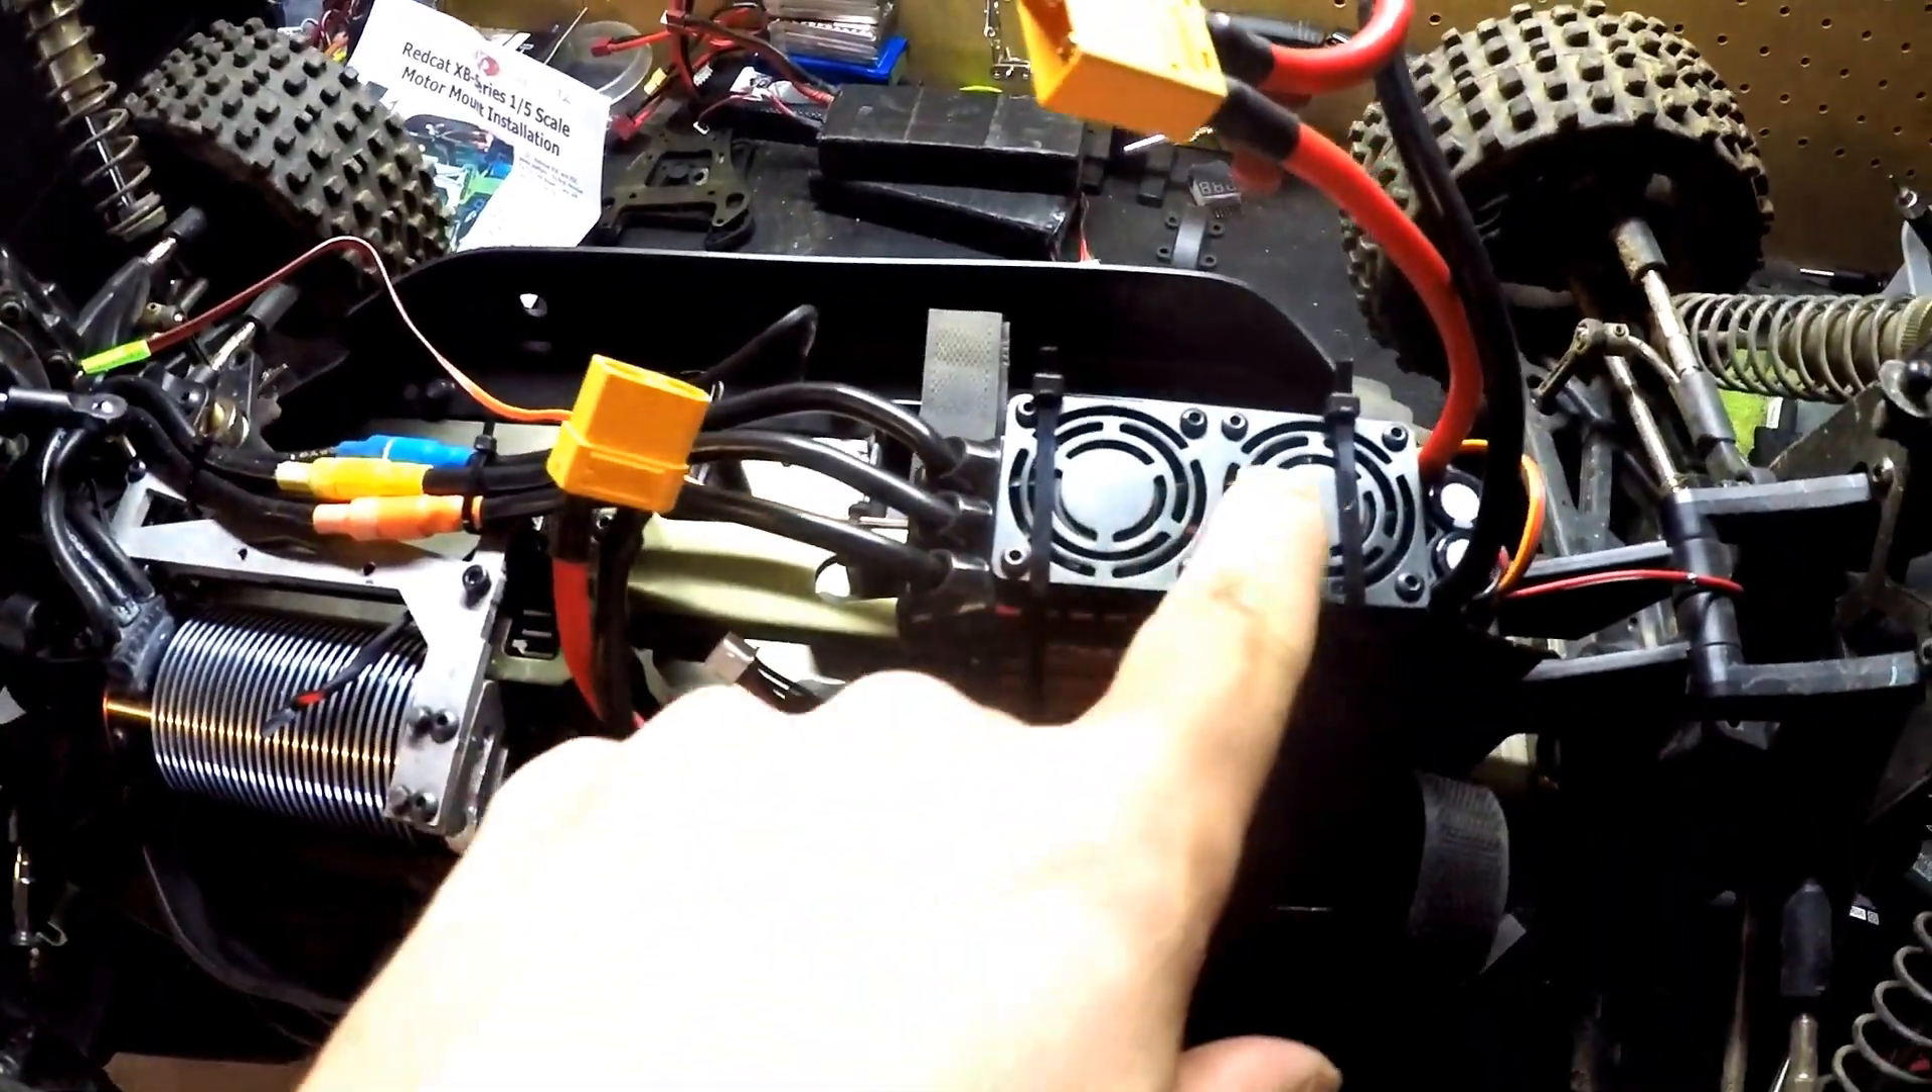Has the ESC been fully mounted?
Yes.